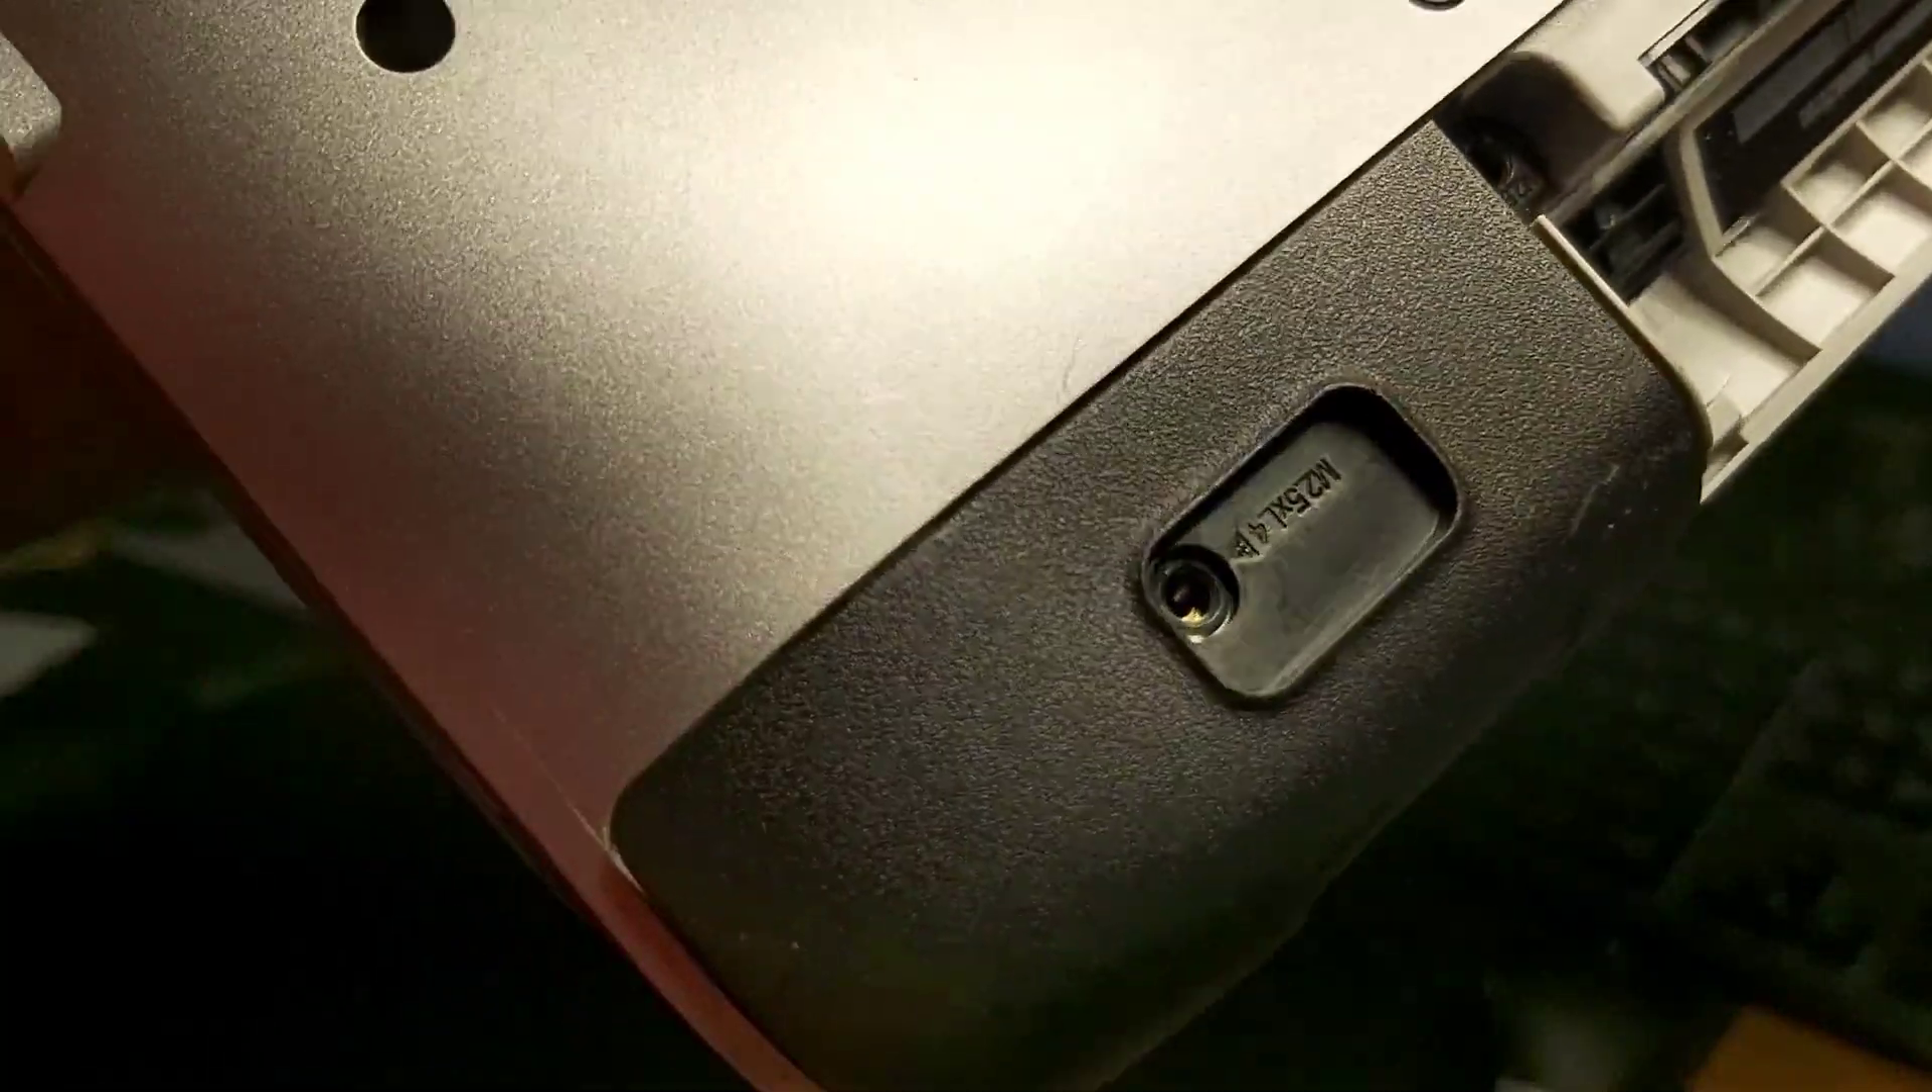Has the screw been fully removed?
Yes.